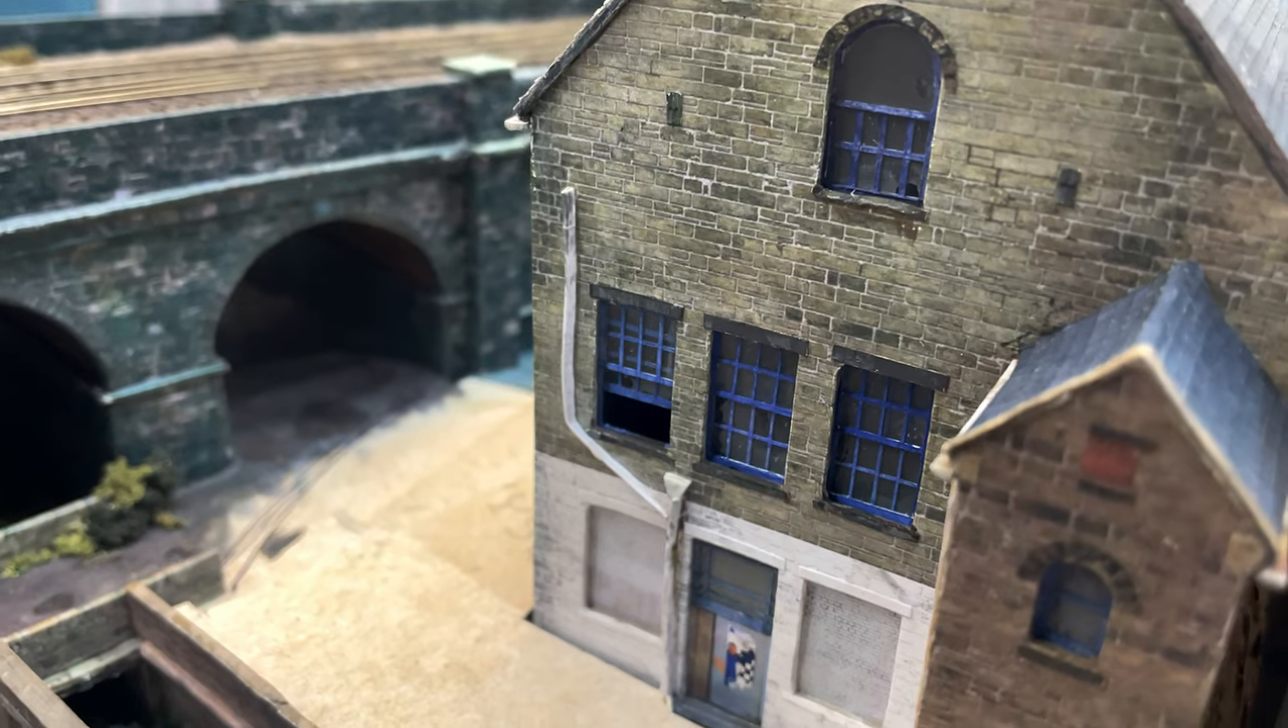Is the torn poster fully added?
Yes.